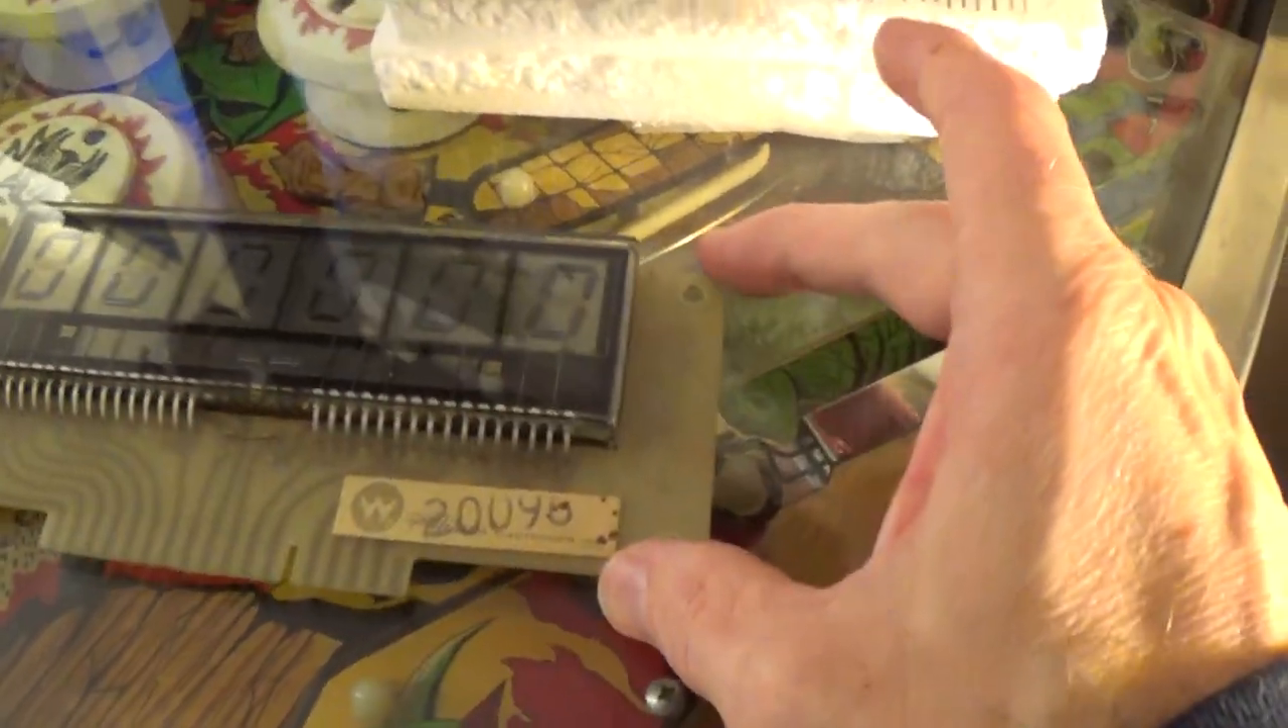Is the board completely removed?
Yes.